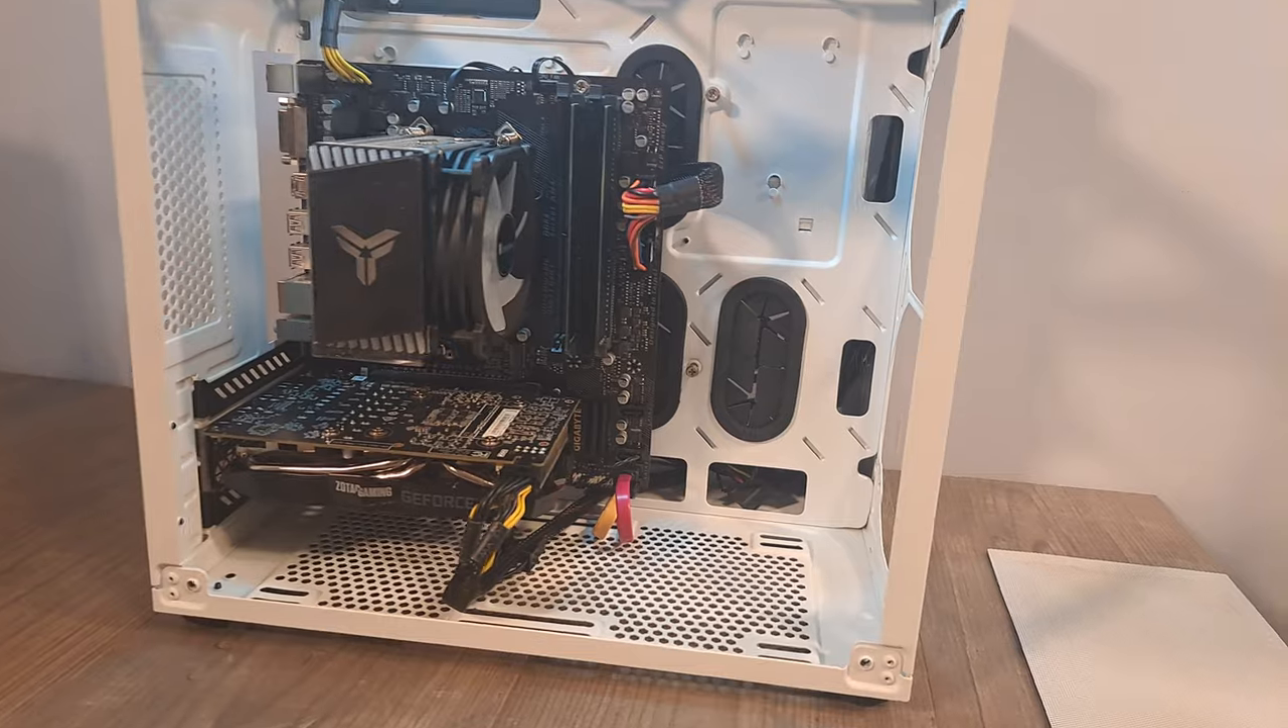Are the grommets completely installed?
Yes.